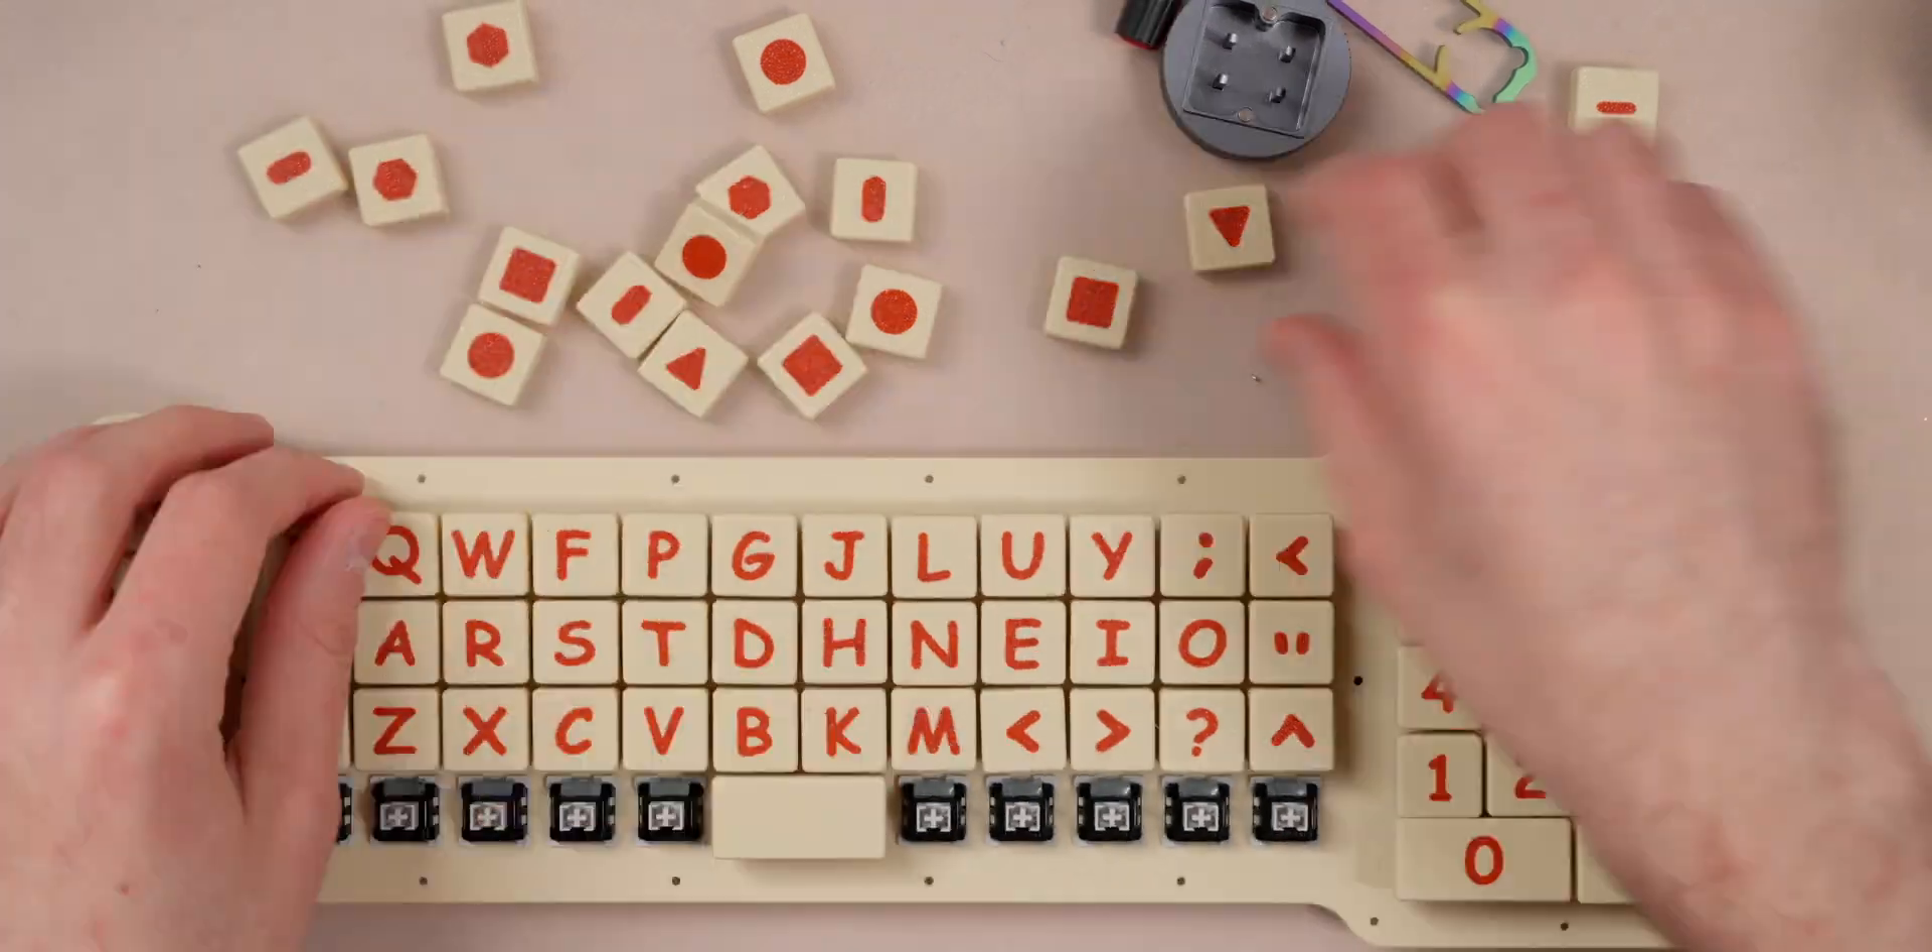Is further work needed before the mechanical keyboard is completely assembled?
Yes.